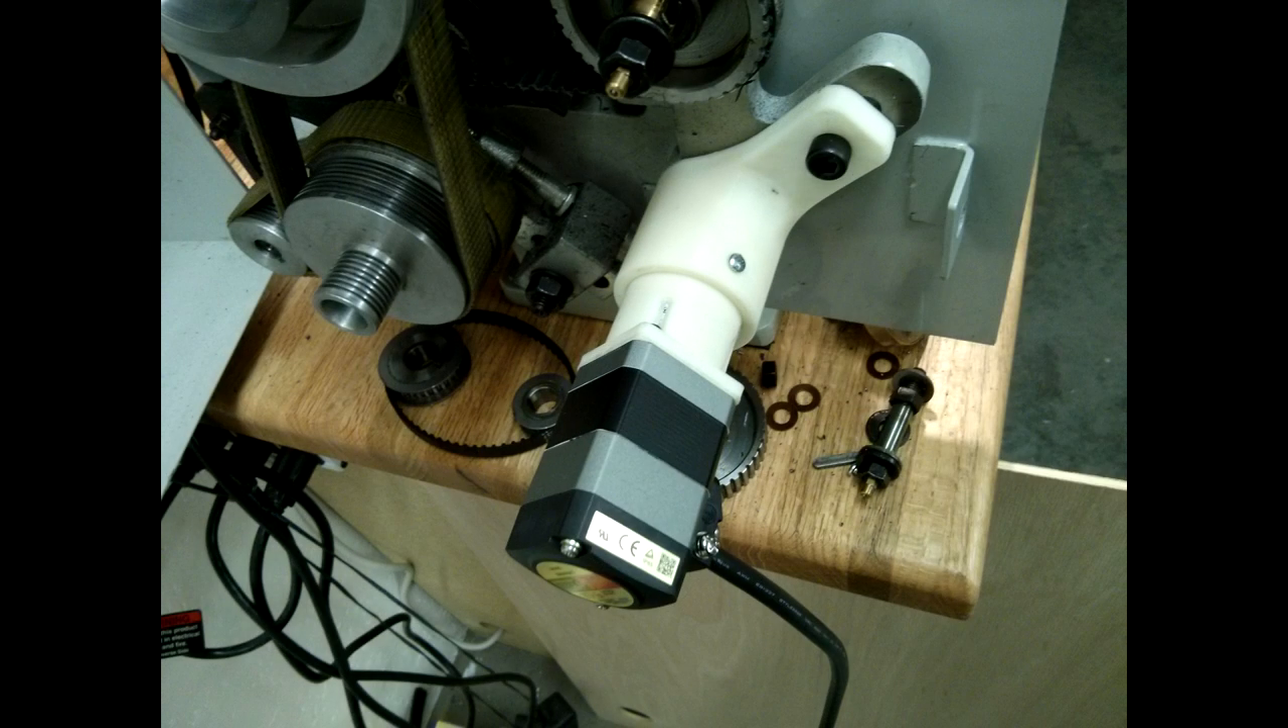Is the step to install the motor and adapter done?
Yes.